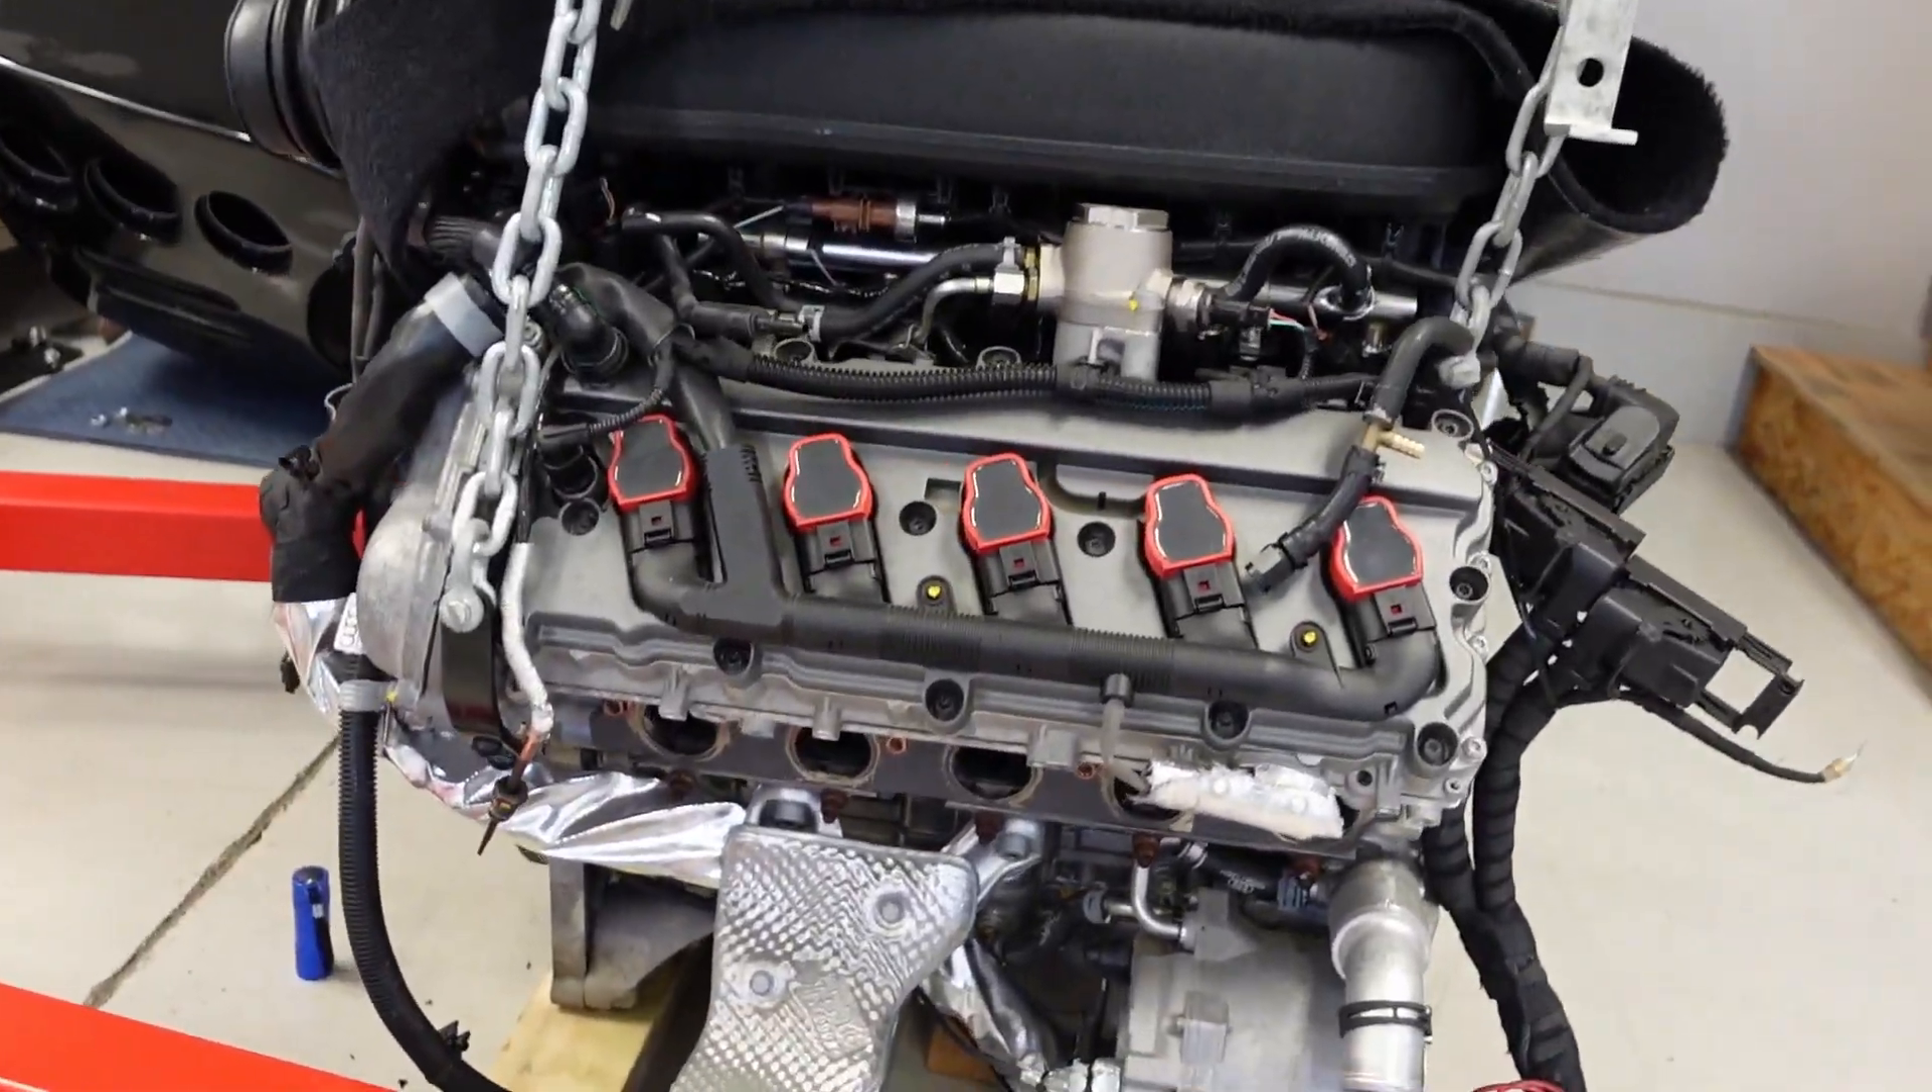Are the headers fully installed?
No.